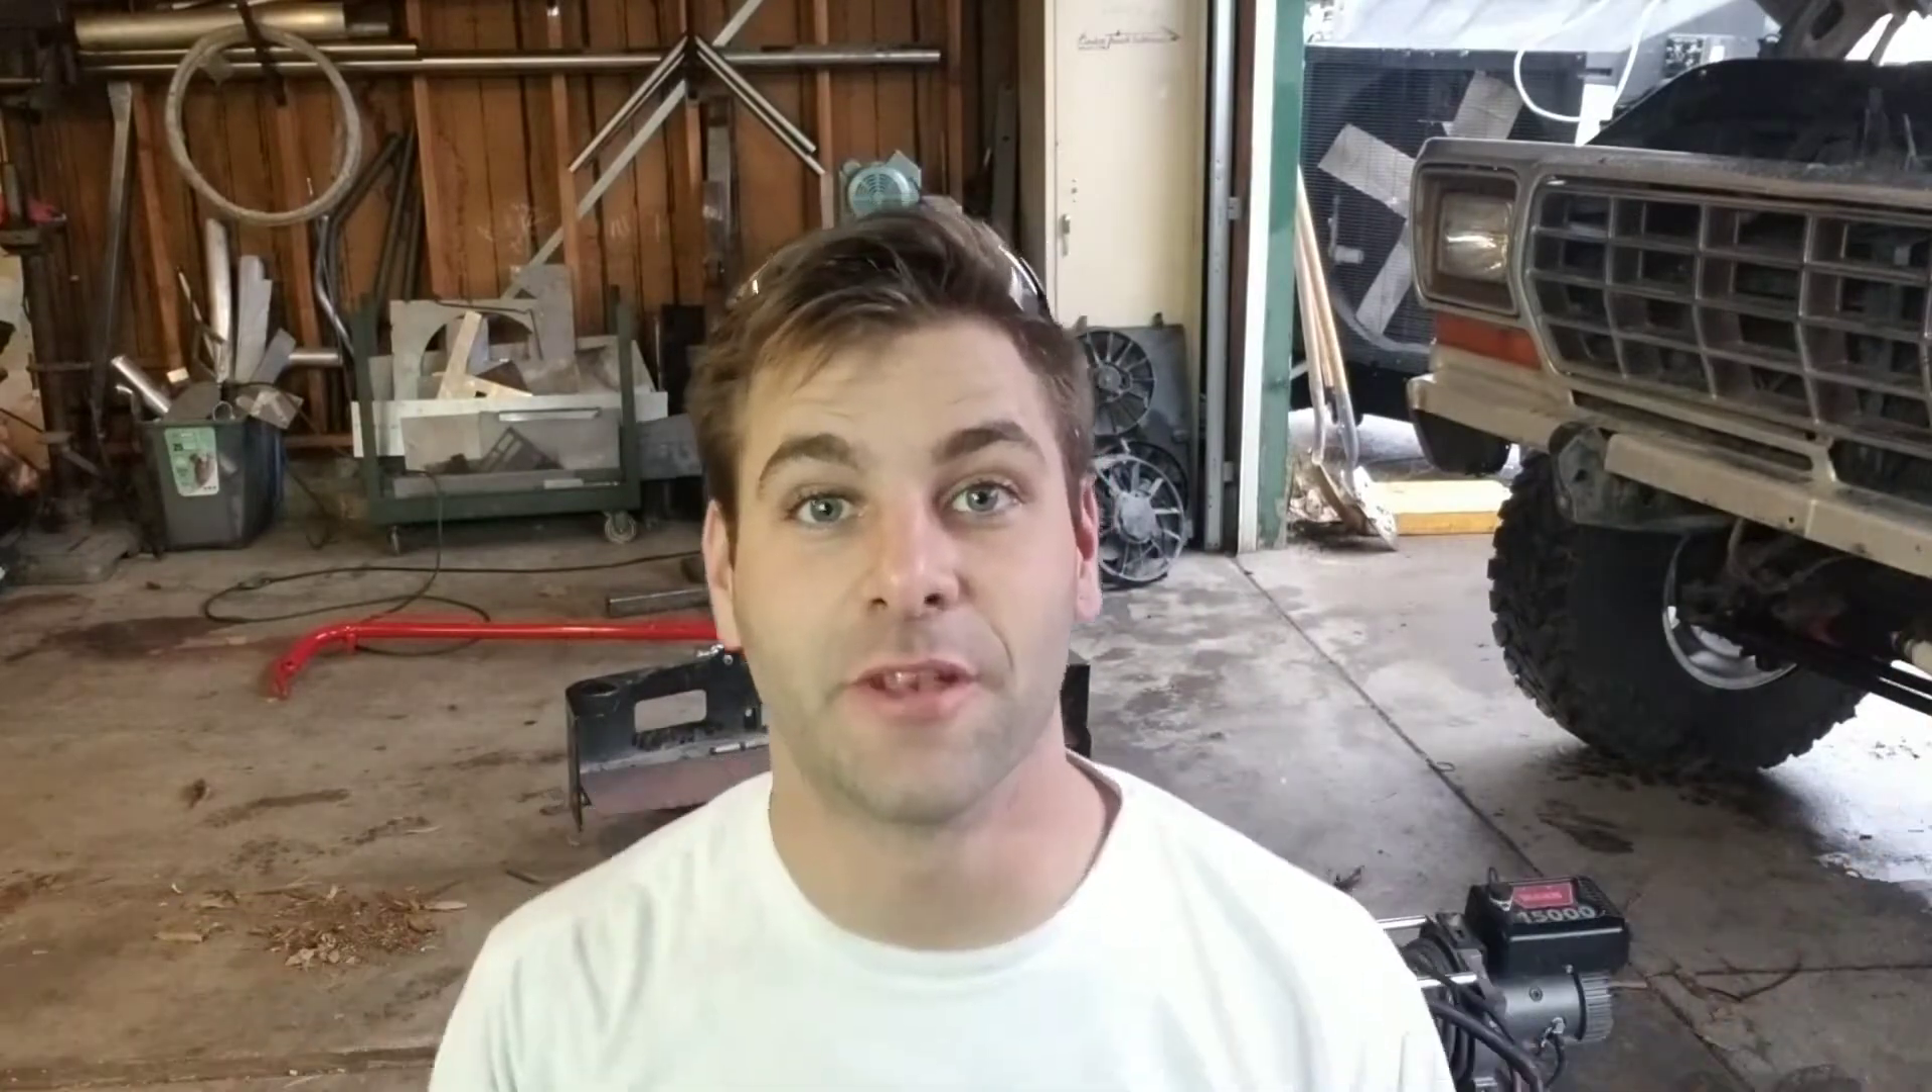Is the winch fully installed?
No.